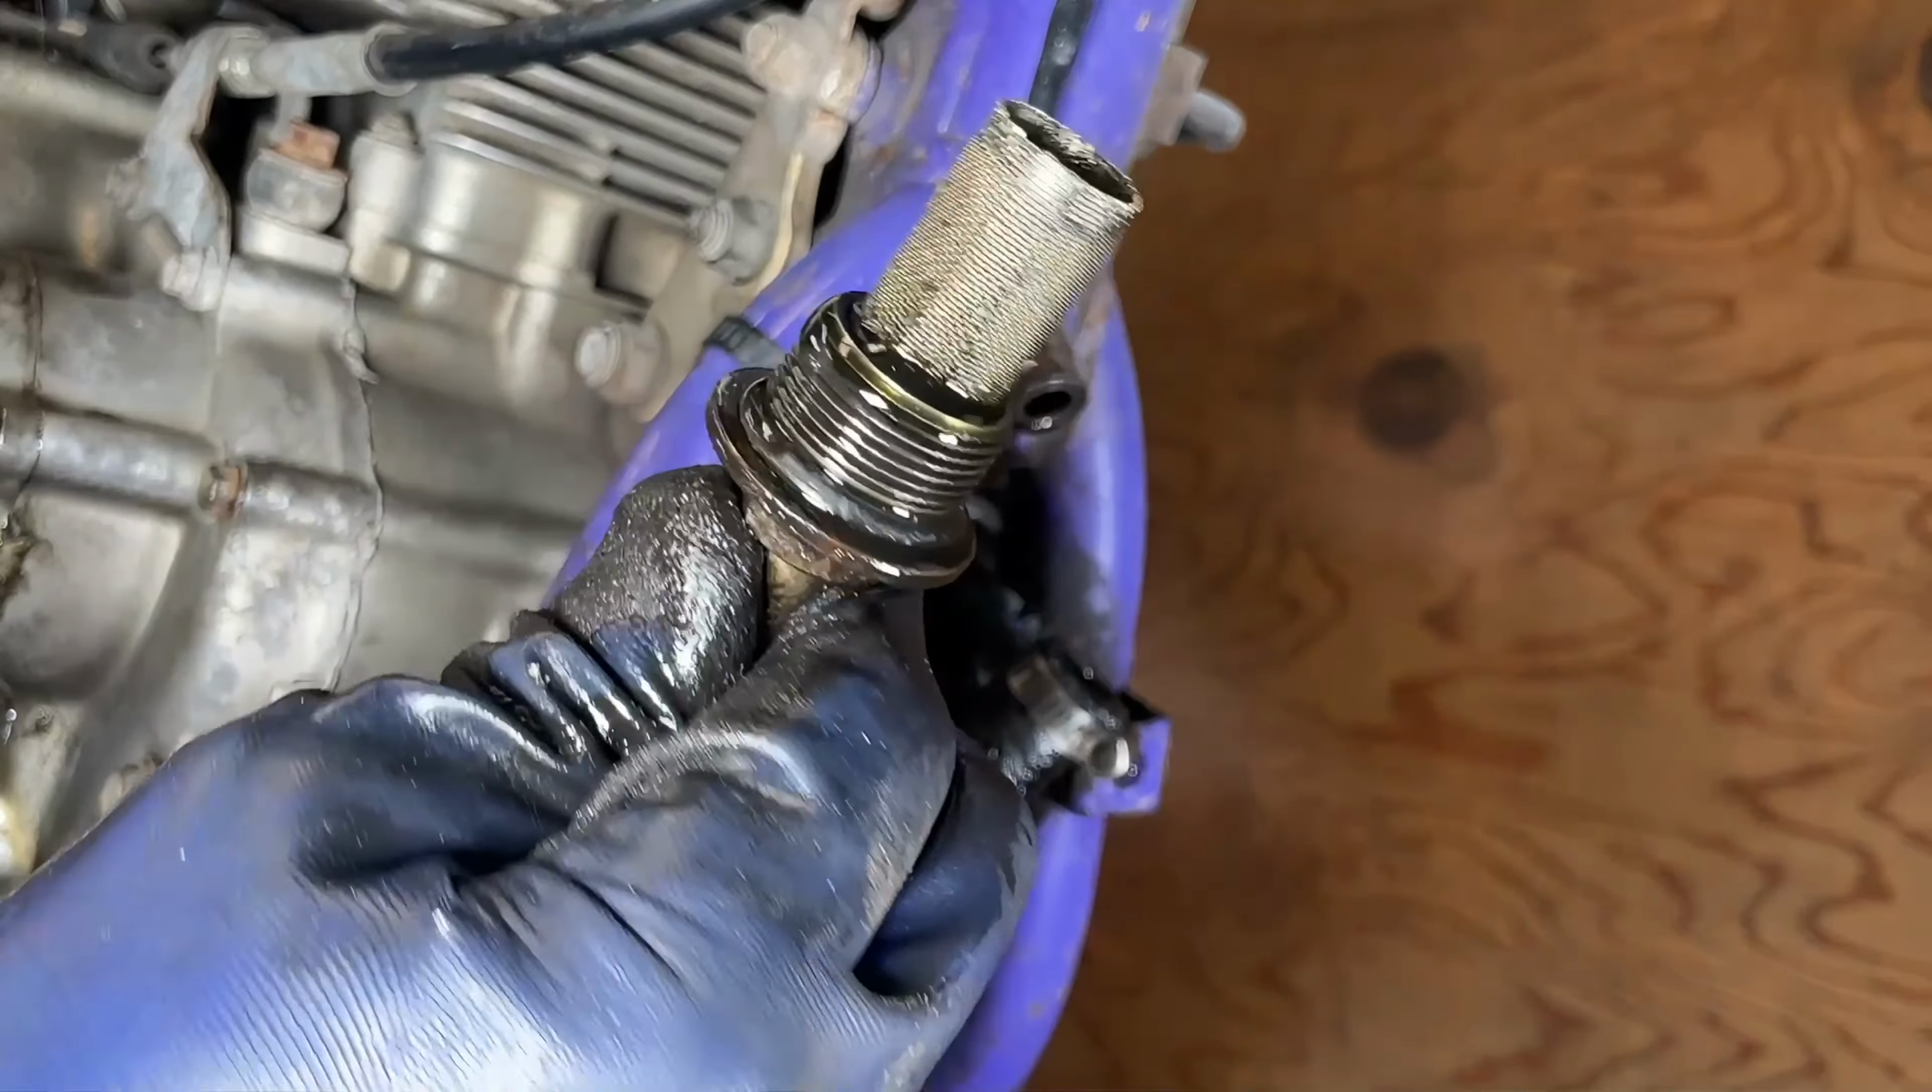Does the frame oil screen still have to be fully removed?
No.